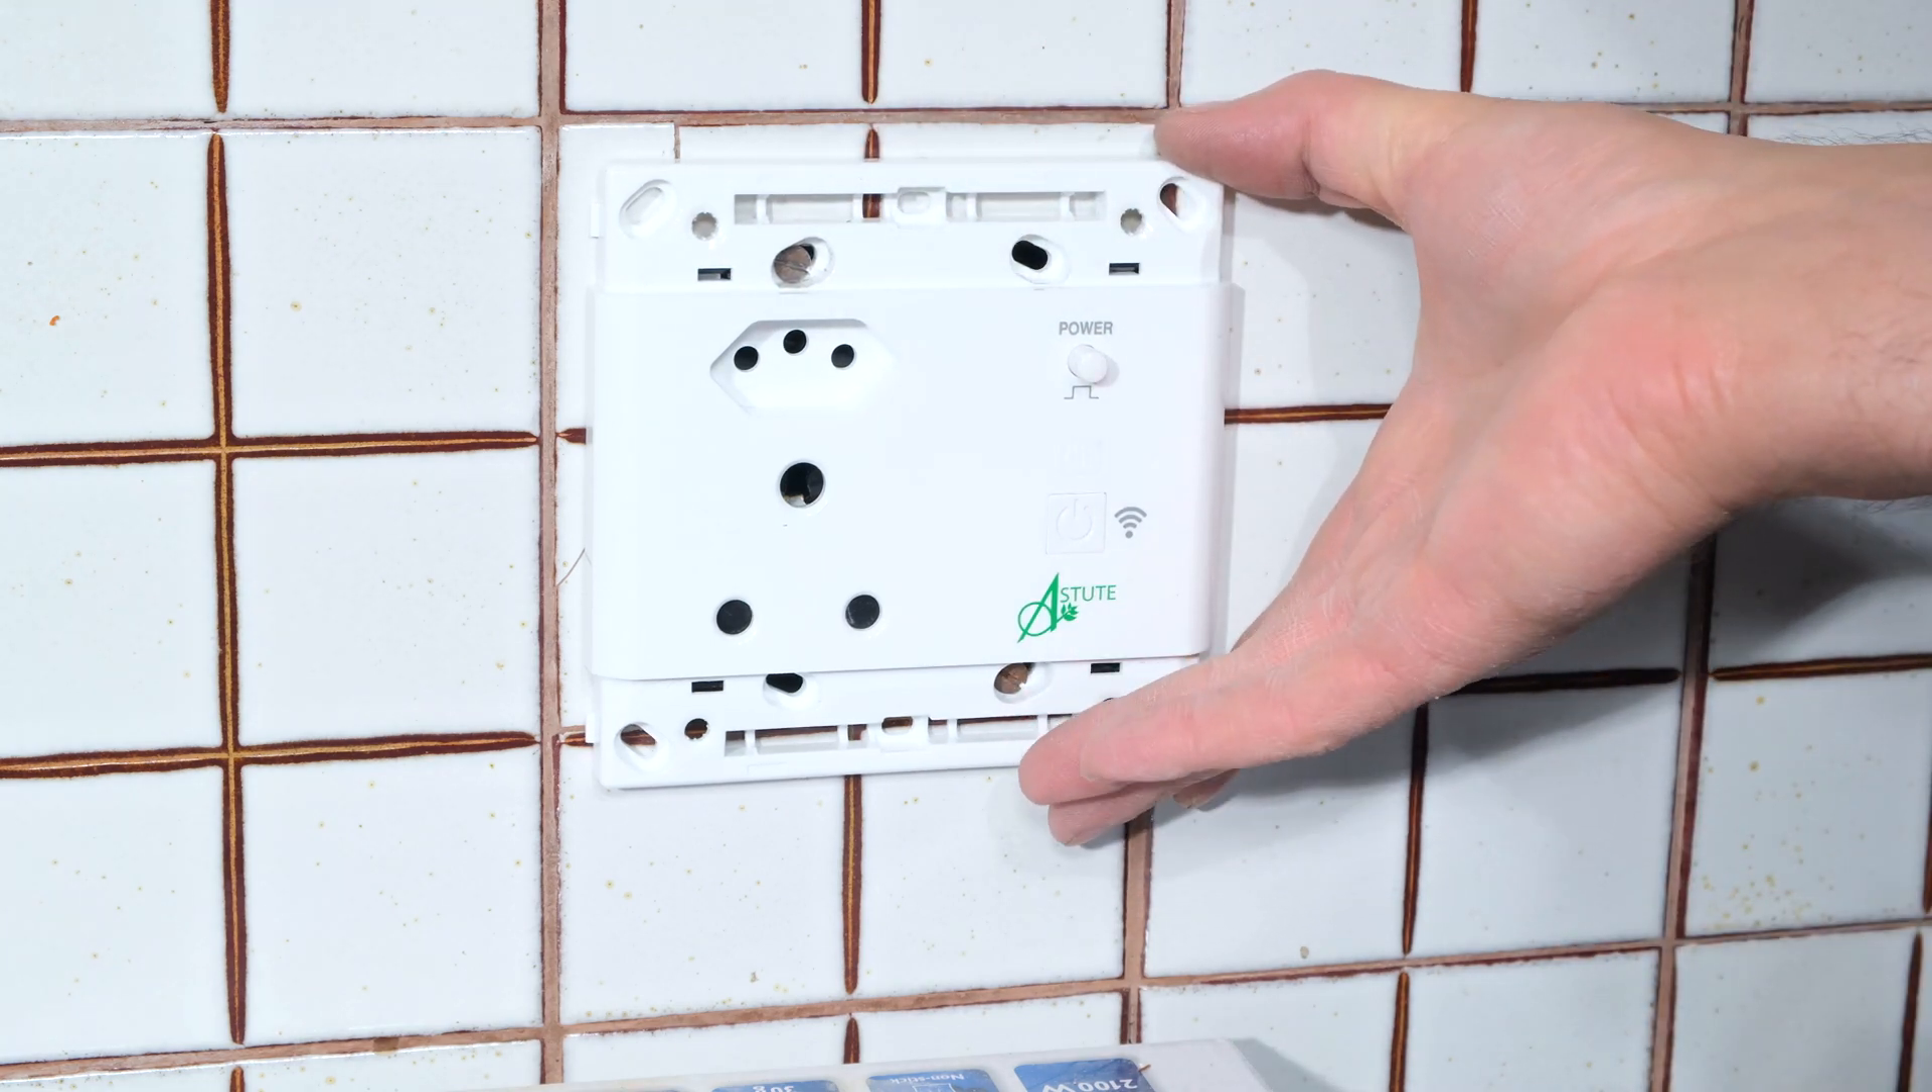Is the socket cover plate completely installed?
No.